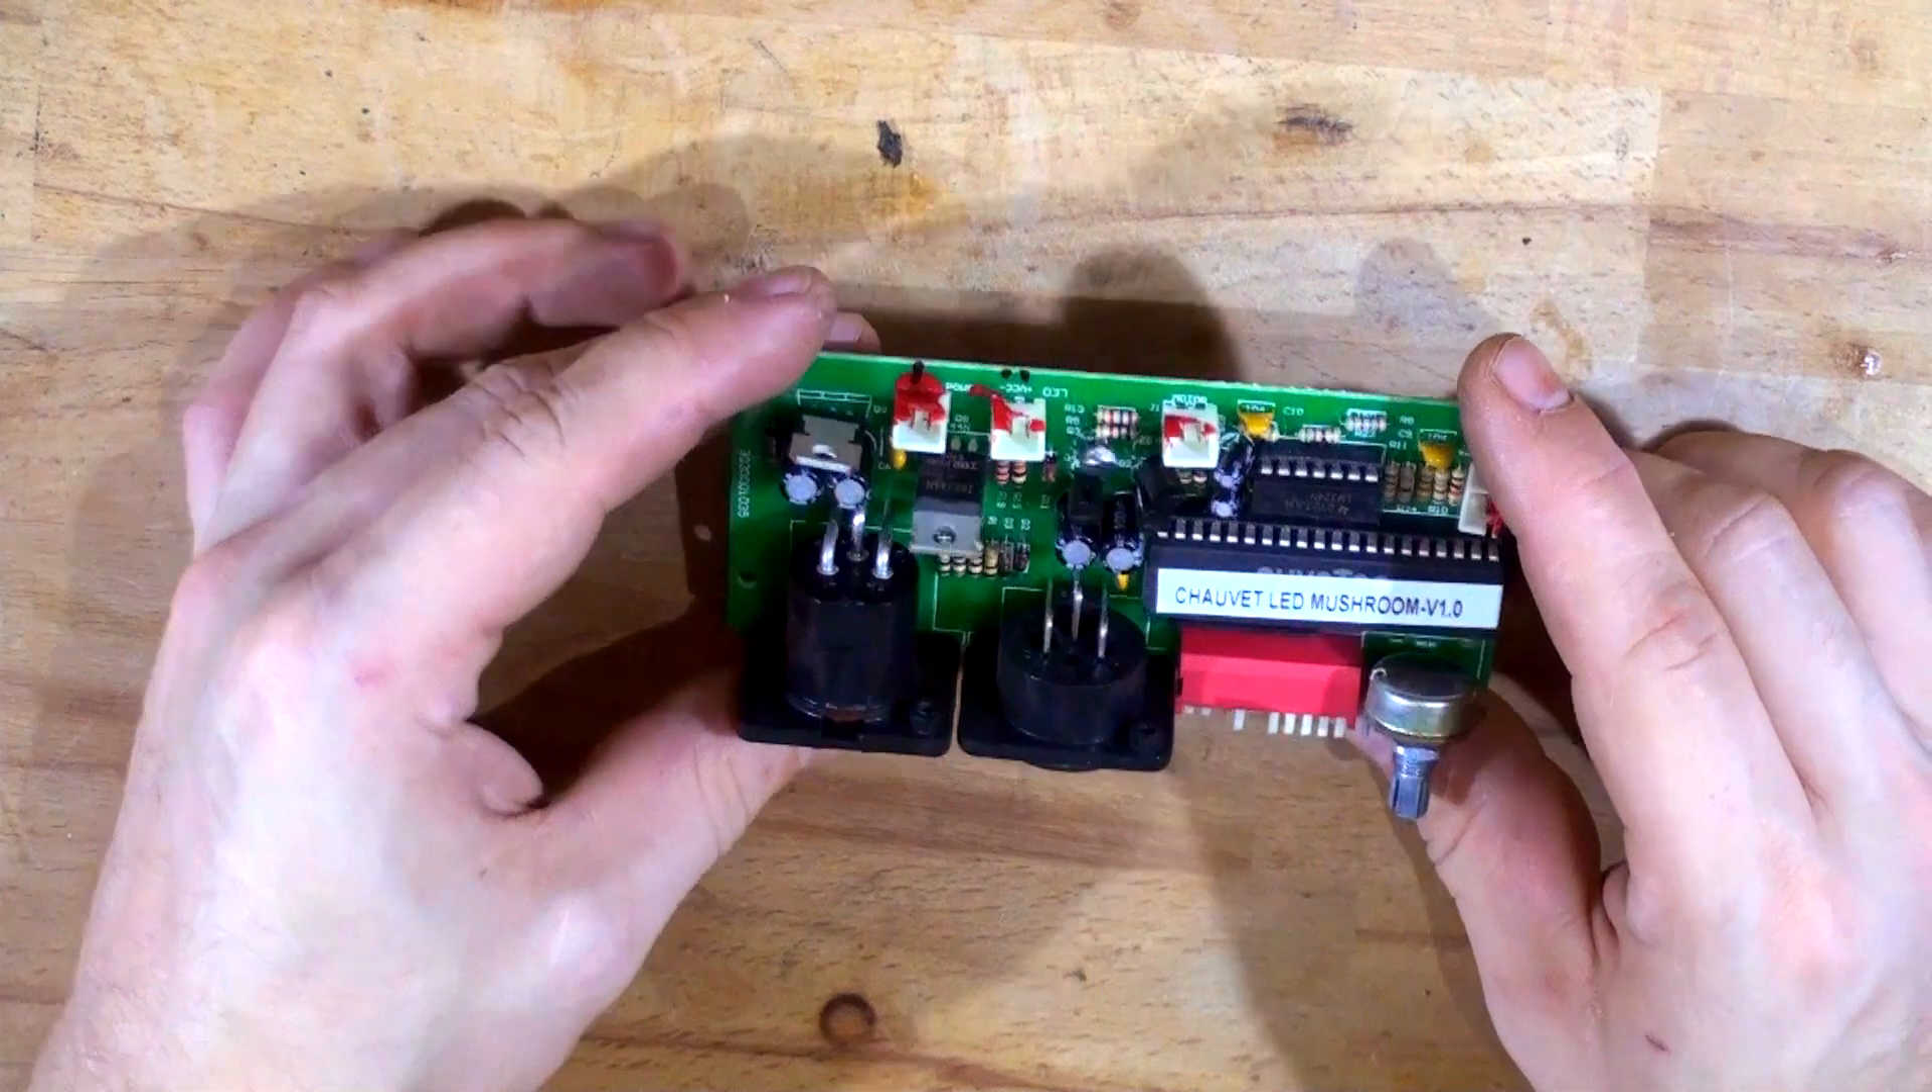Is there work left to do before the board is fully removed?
No.